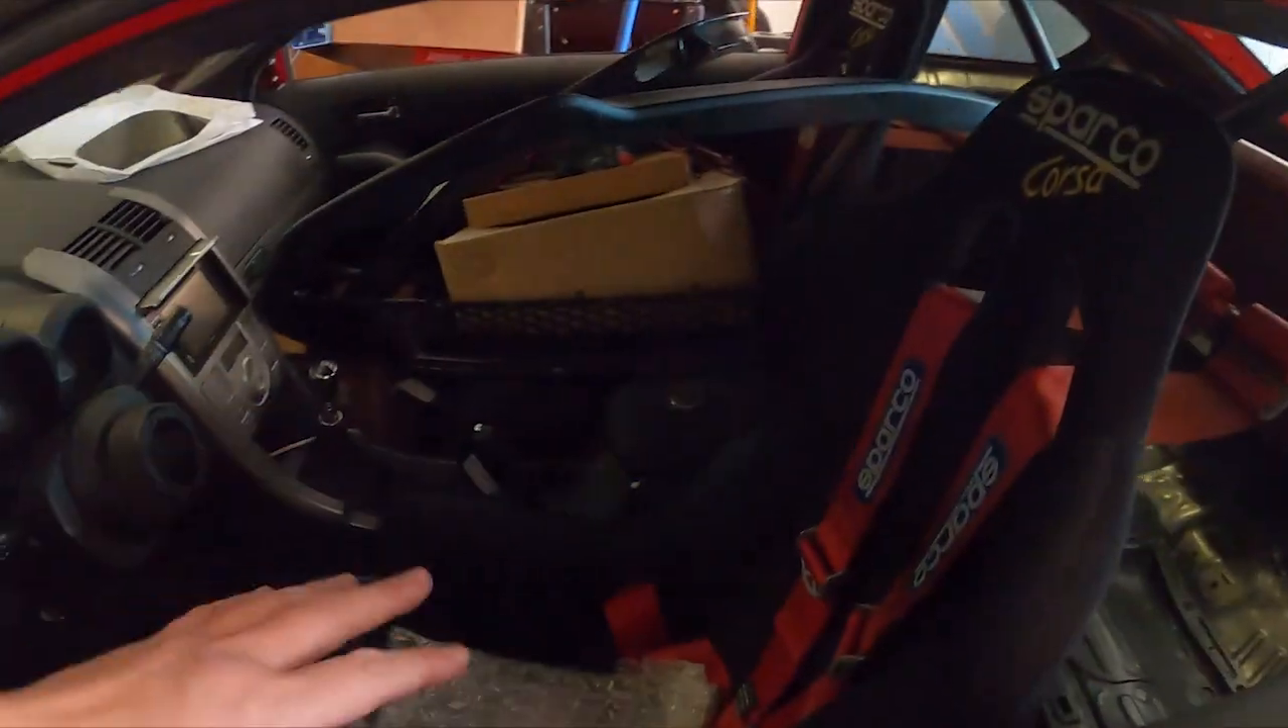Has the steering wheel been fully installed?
No.